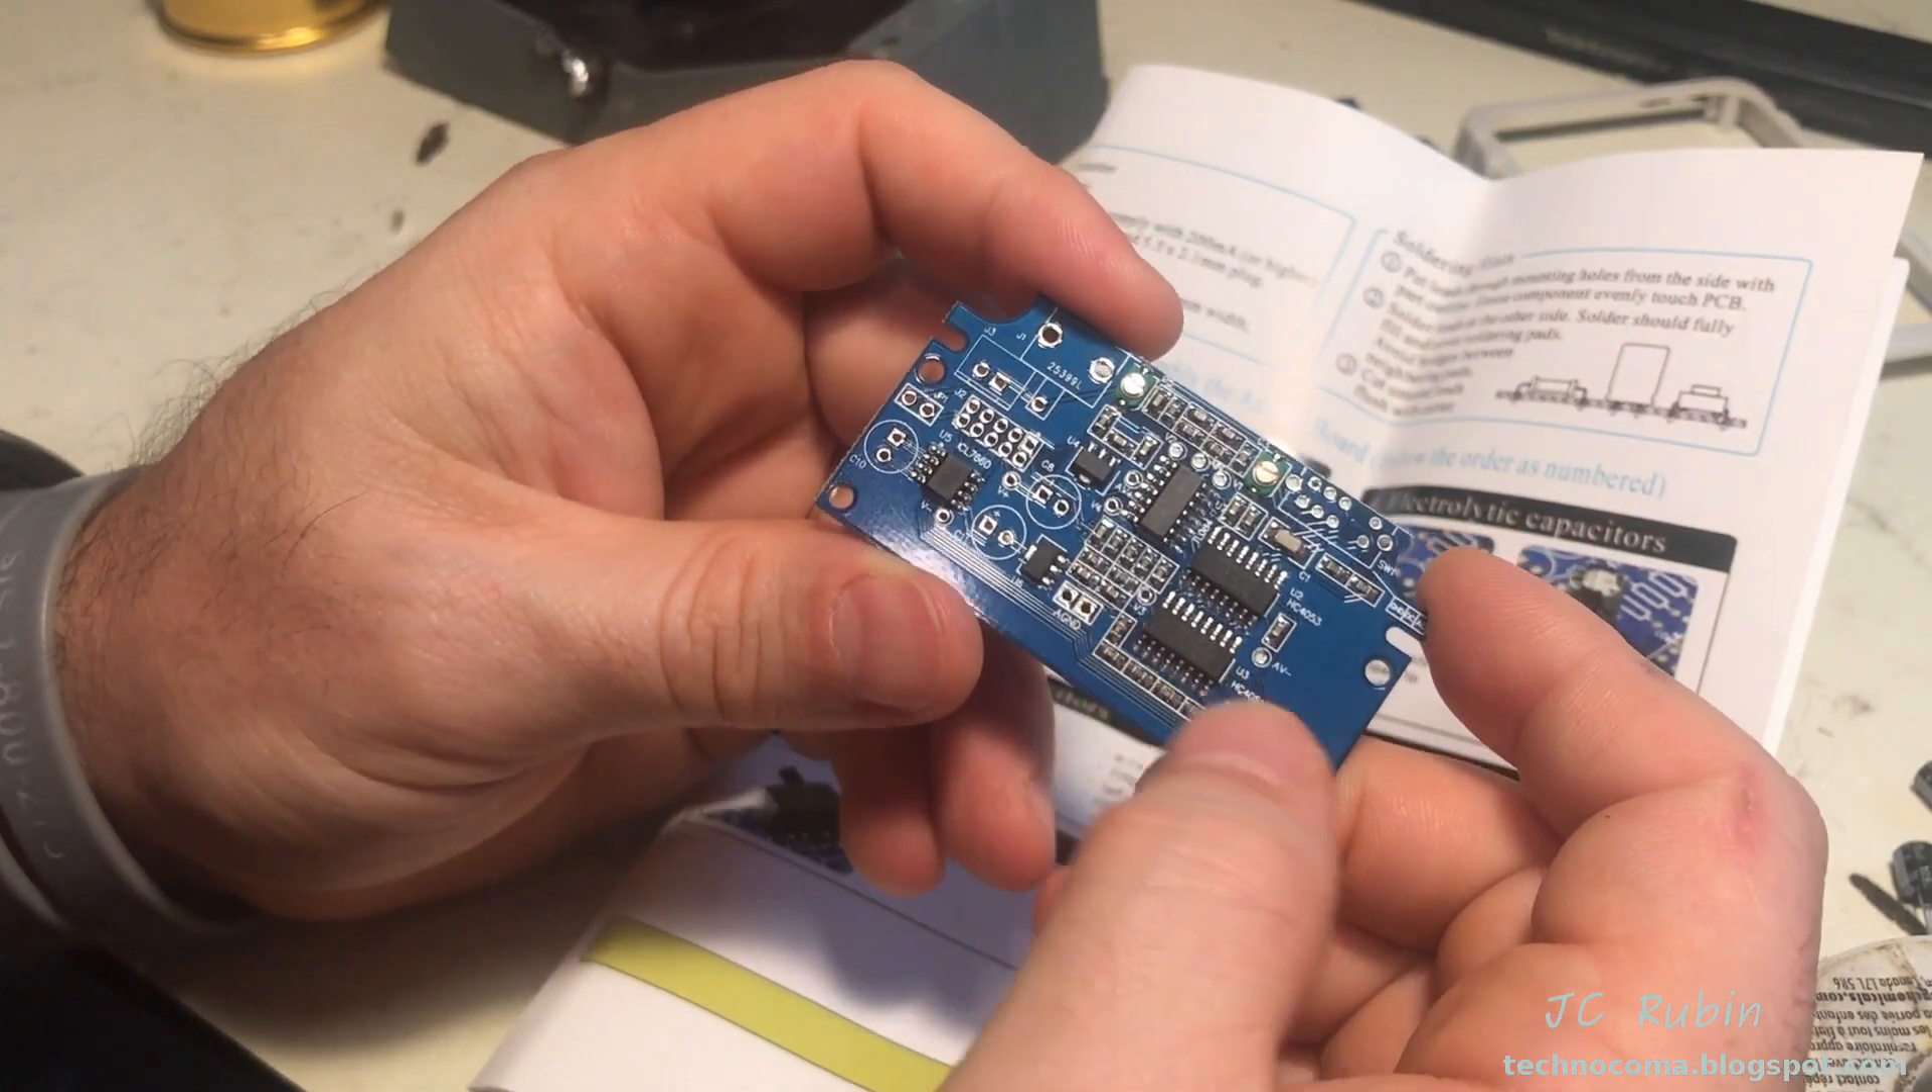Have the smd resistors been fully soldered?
Yes.